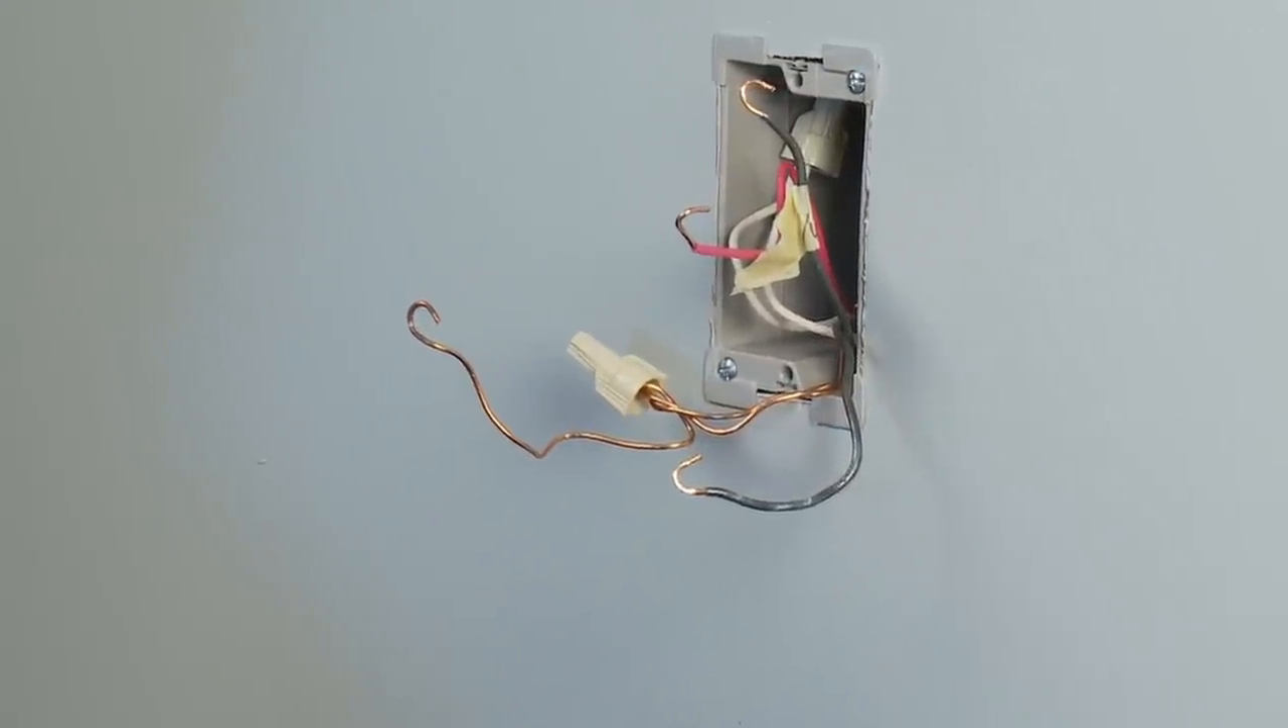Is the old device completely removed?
Yes.